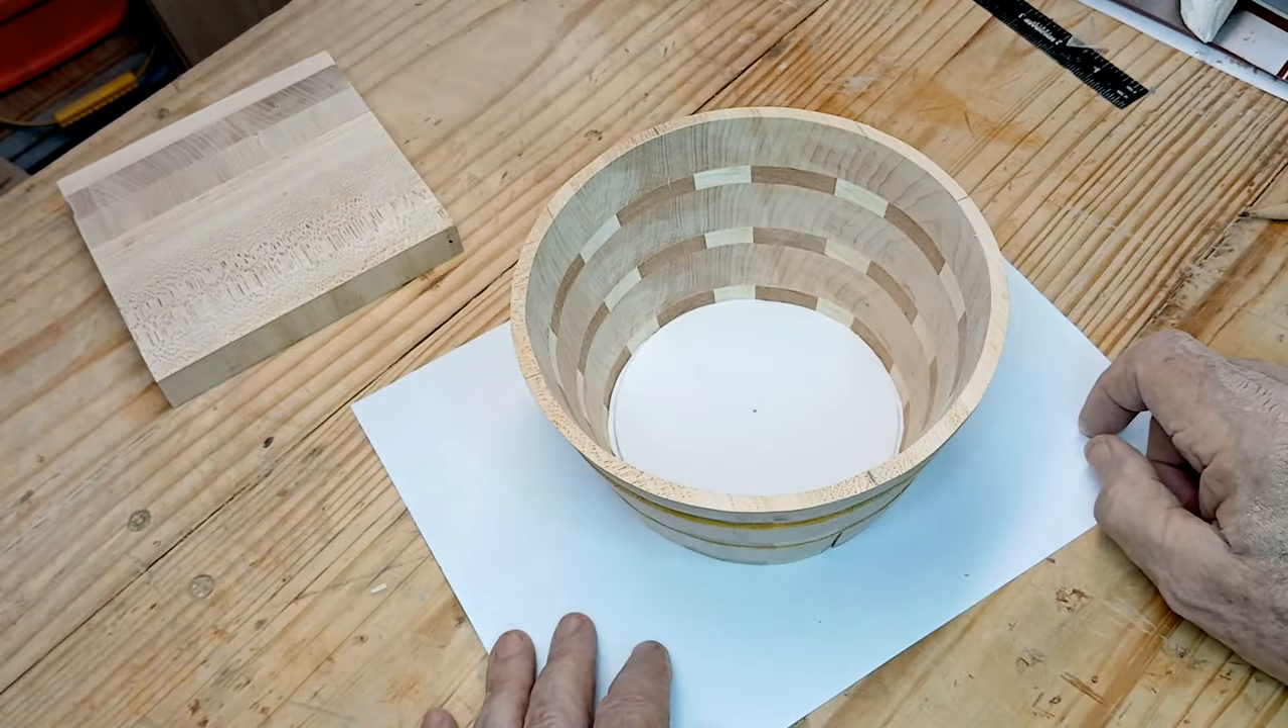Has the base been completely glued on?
No.